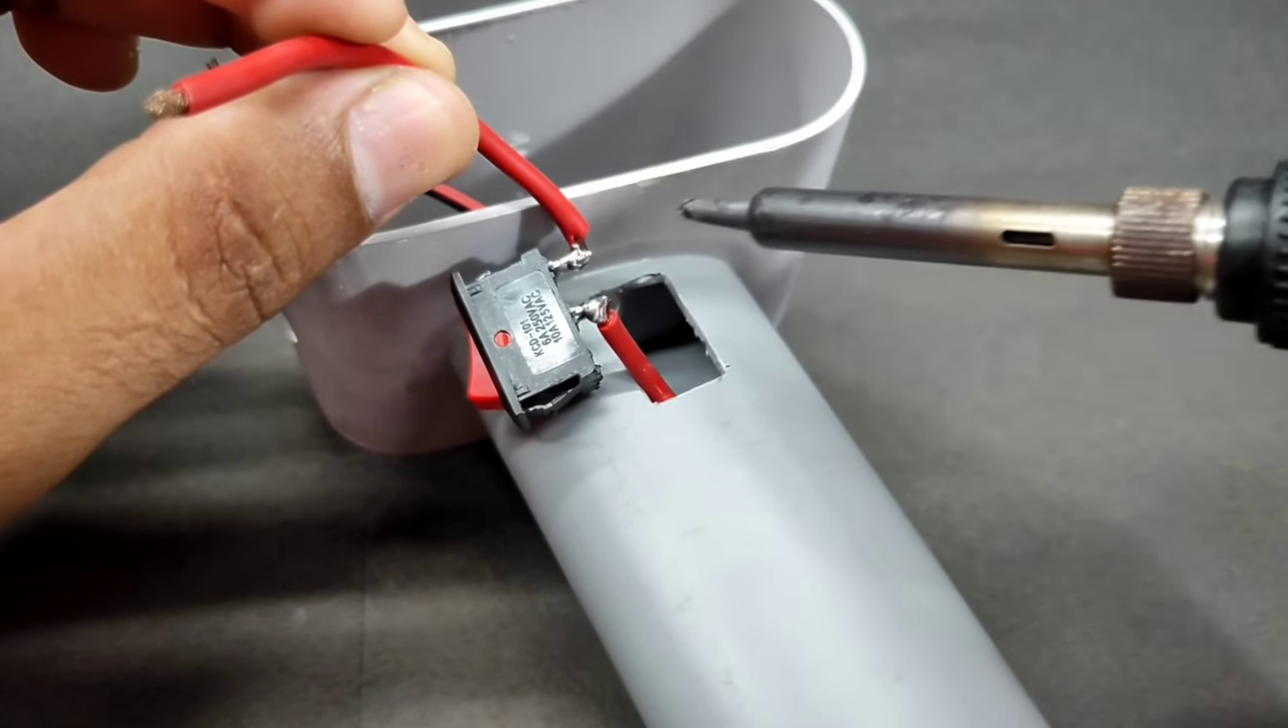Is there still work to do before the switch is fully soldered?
No.